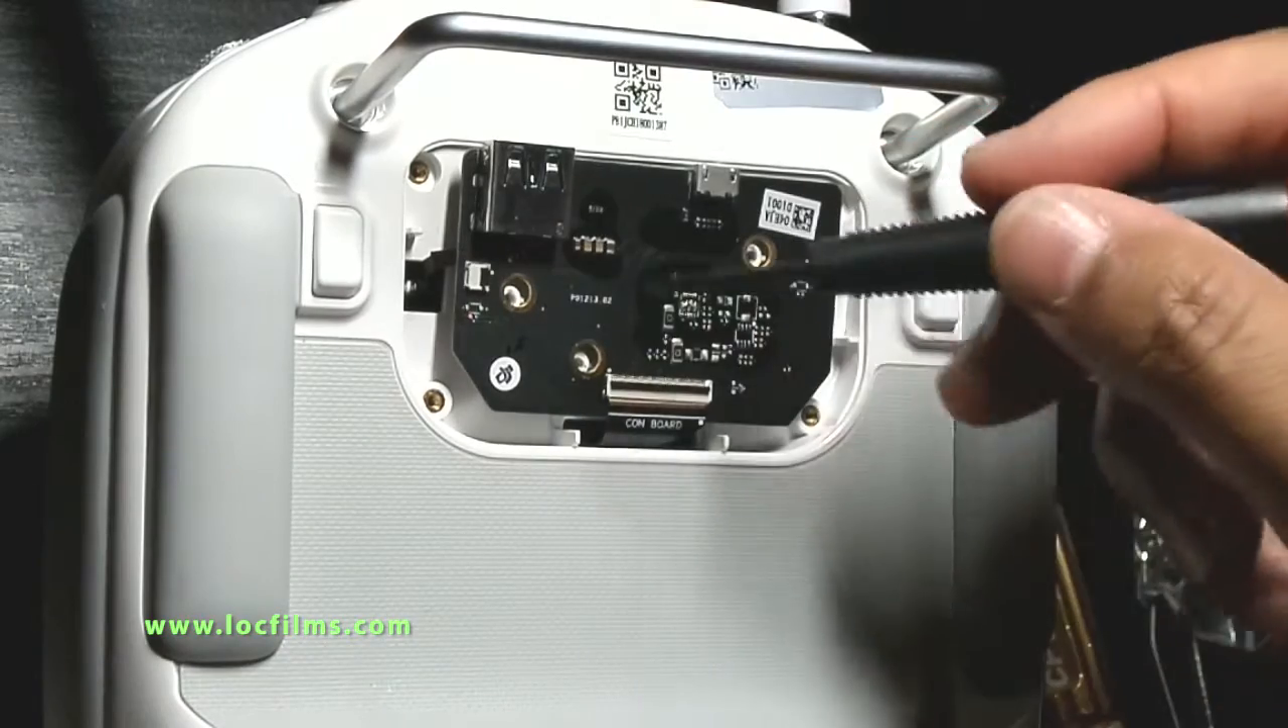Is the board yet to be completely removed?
Yes.